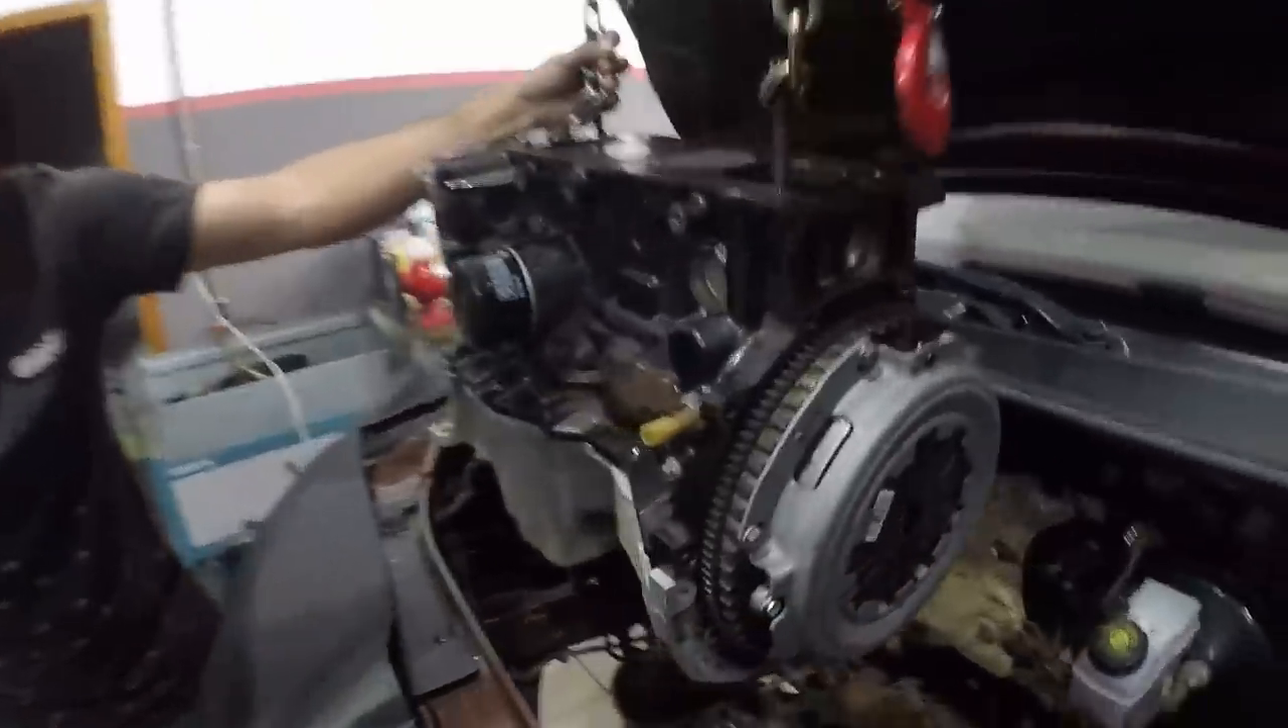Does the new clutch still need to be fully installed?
No.